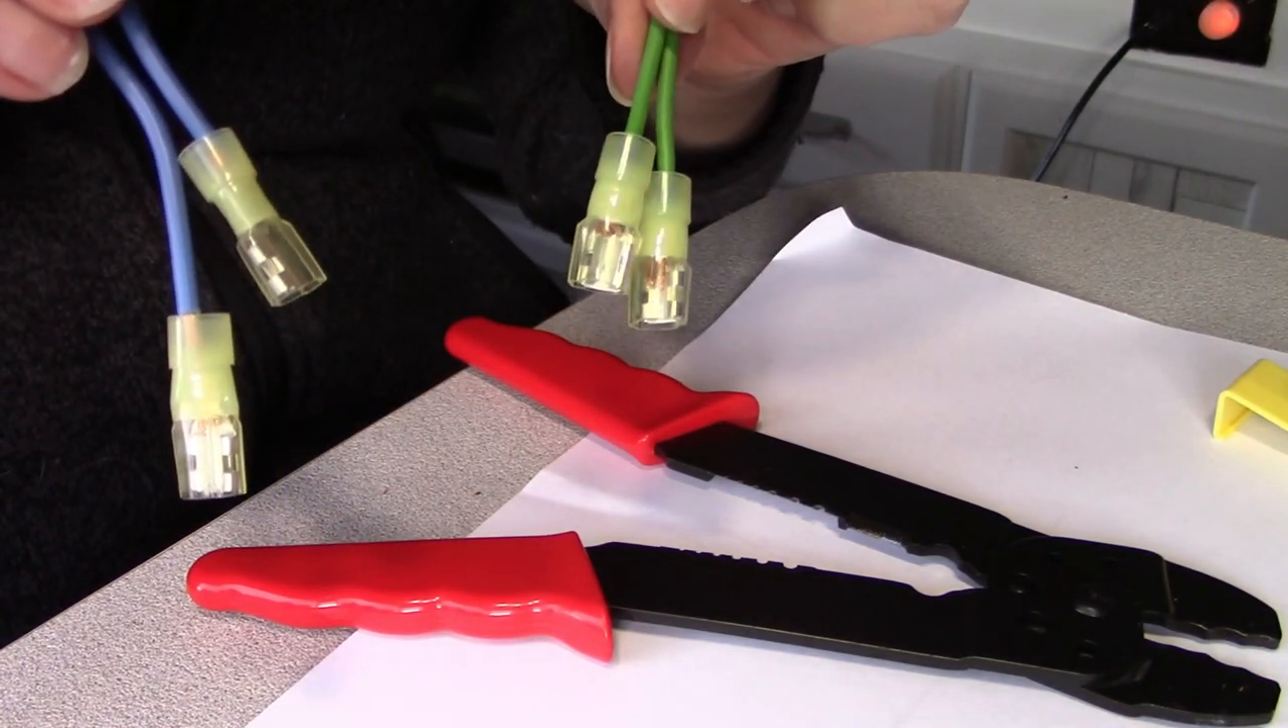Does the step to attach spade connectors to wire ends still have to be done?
No.